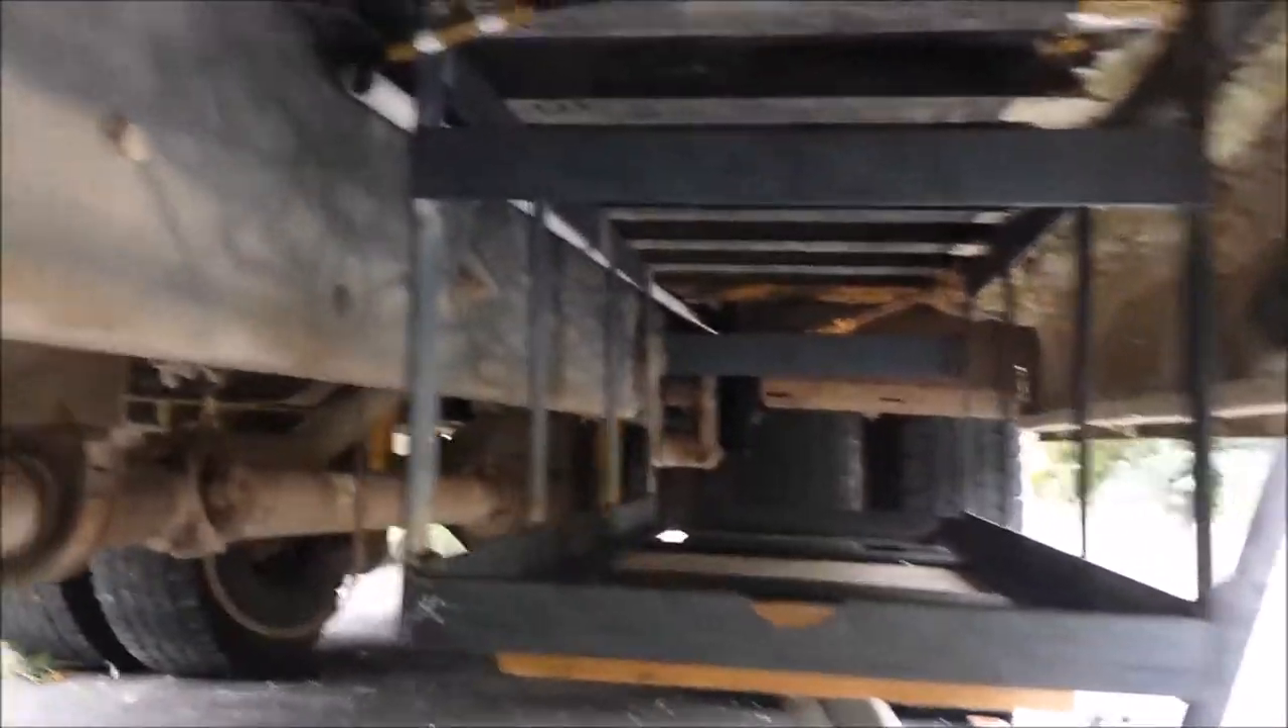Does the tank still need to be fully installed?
Yes.